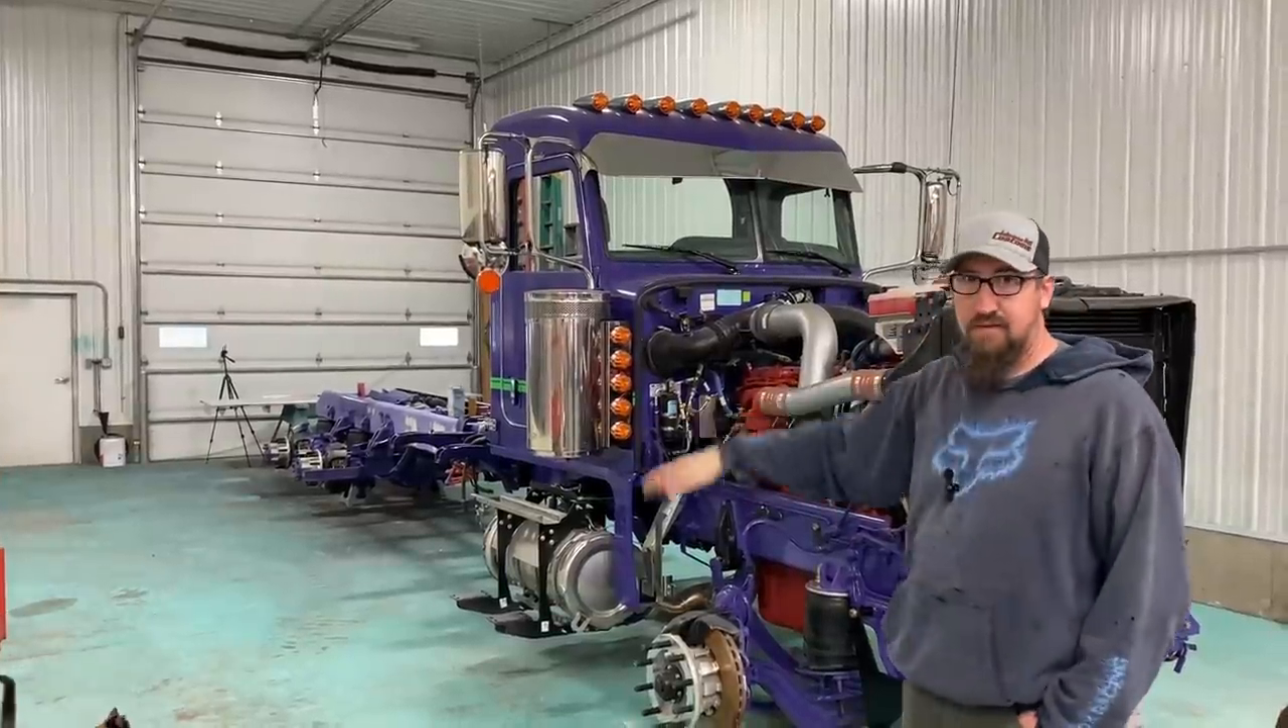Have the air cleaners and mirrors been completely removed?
No.